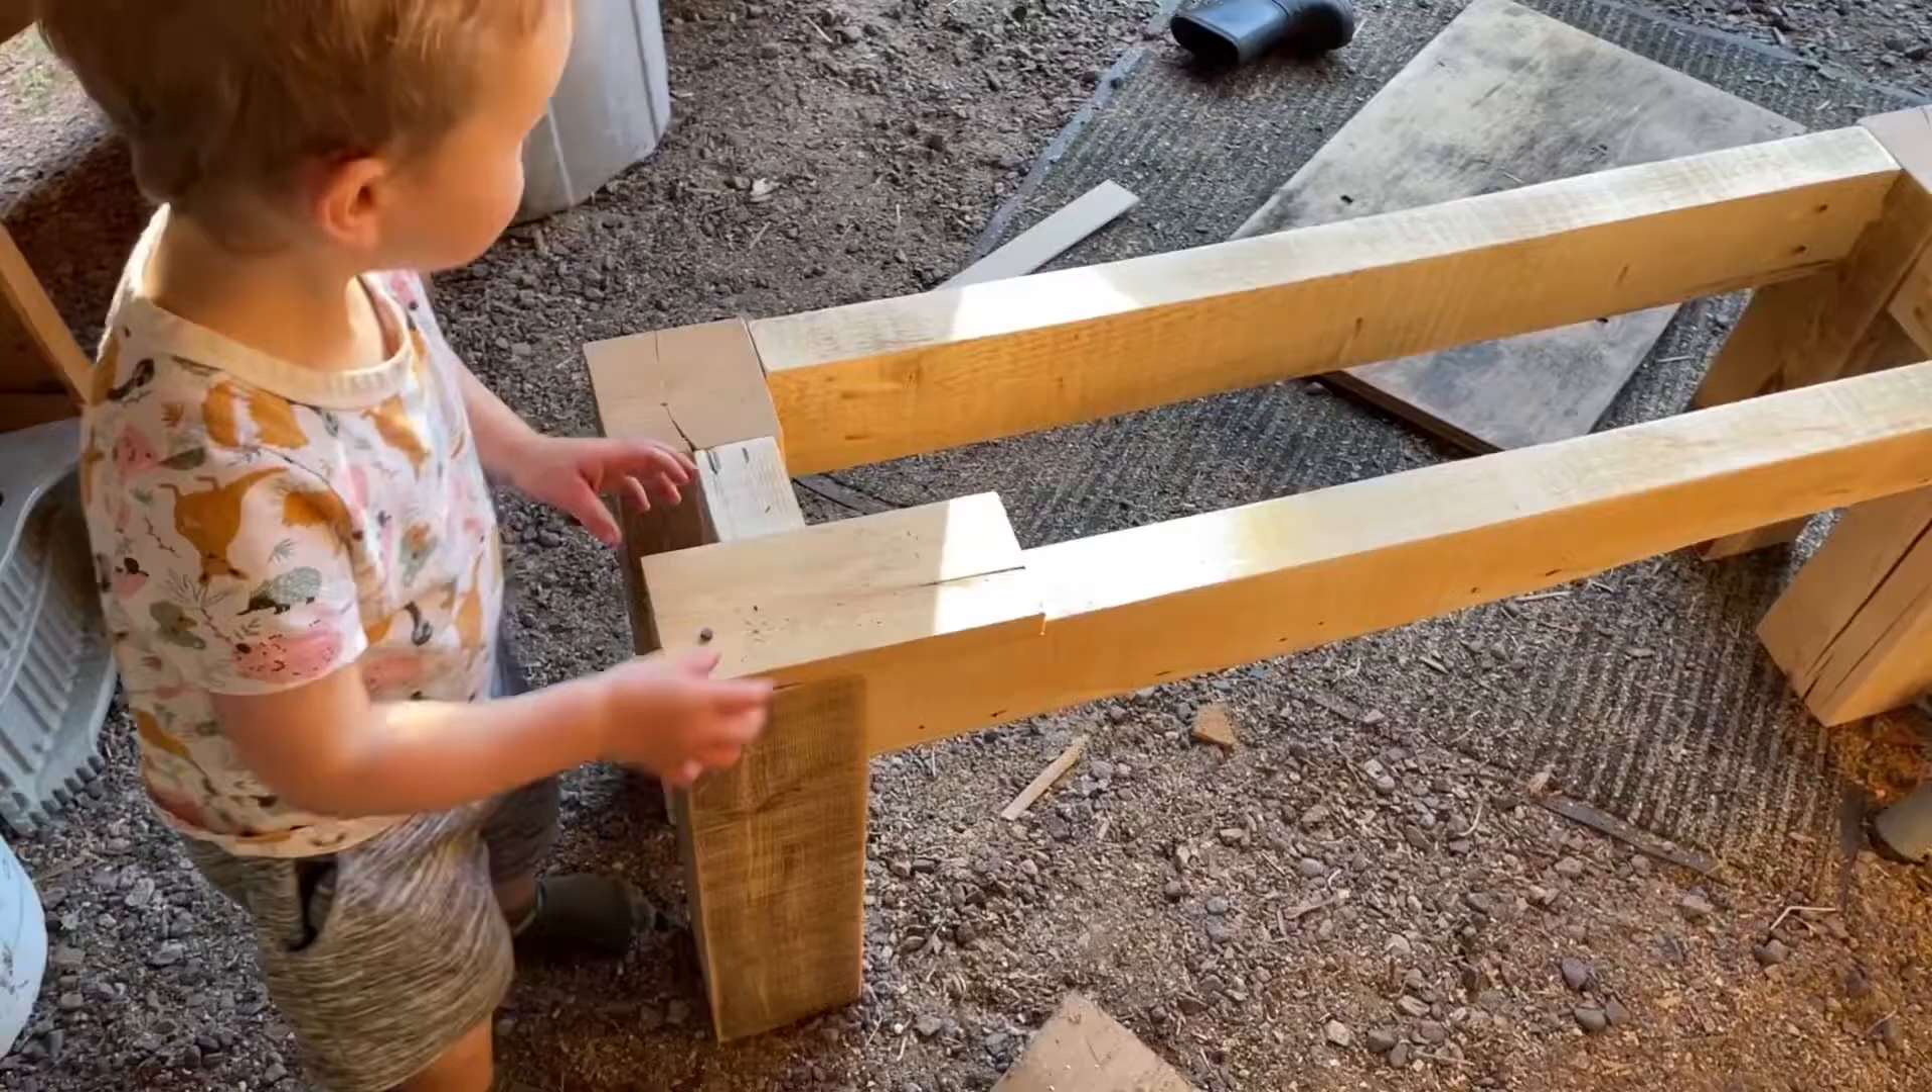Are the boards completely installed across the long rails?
No.